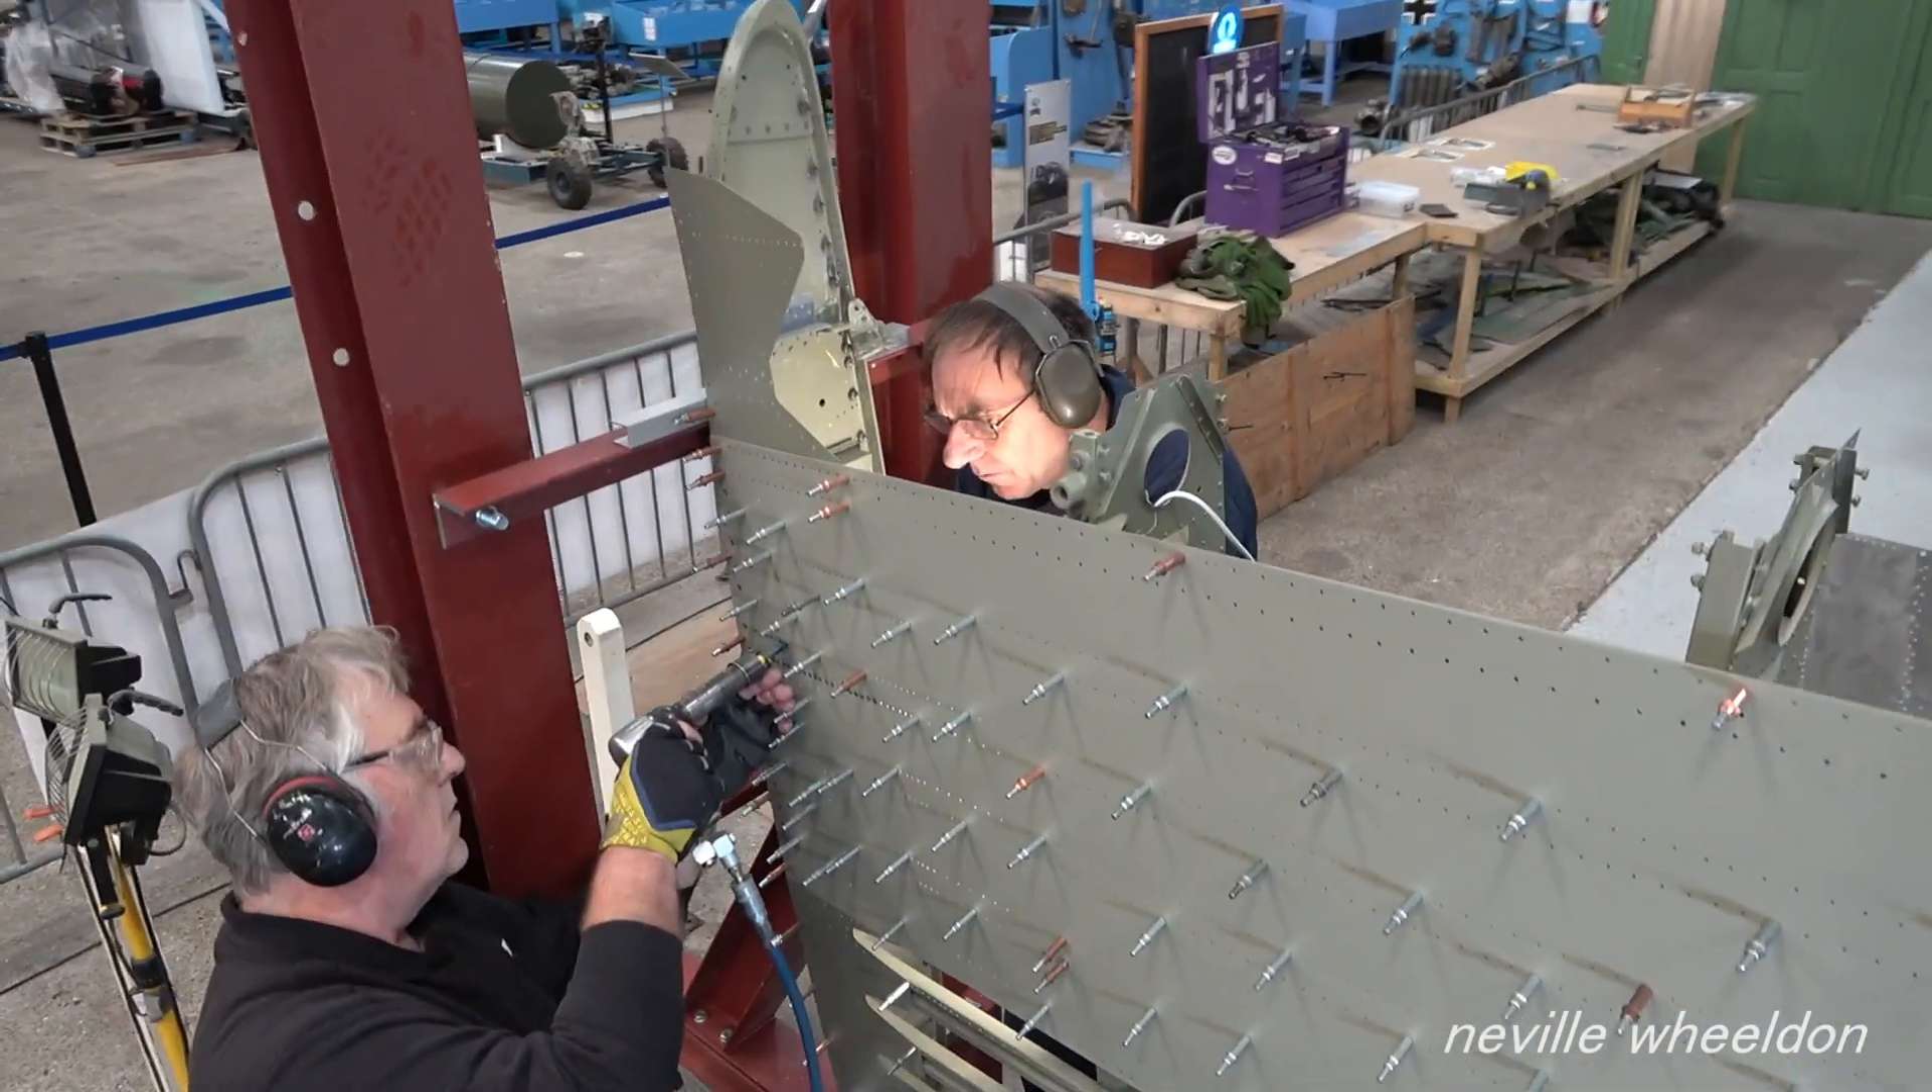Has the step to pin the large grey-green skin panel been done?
Yes.